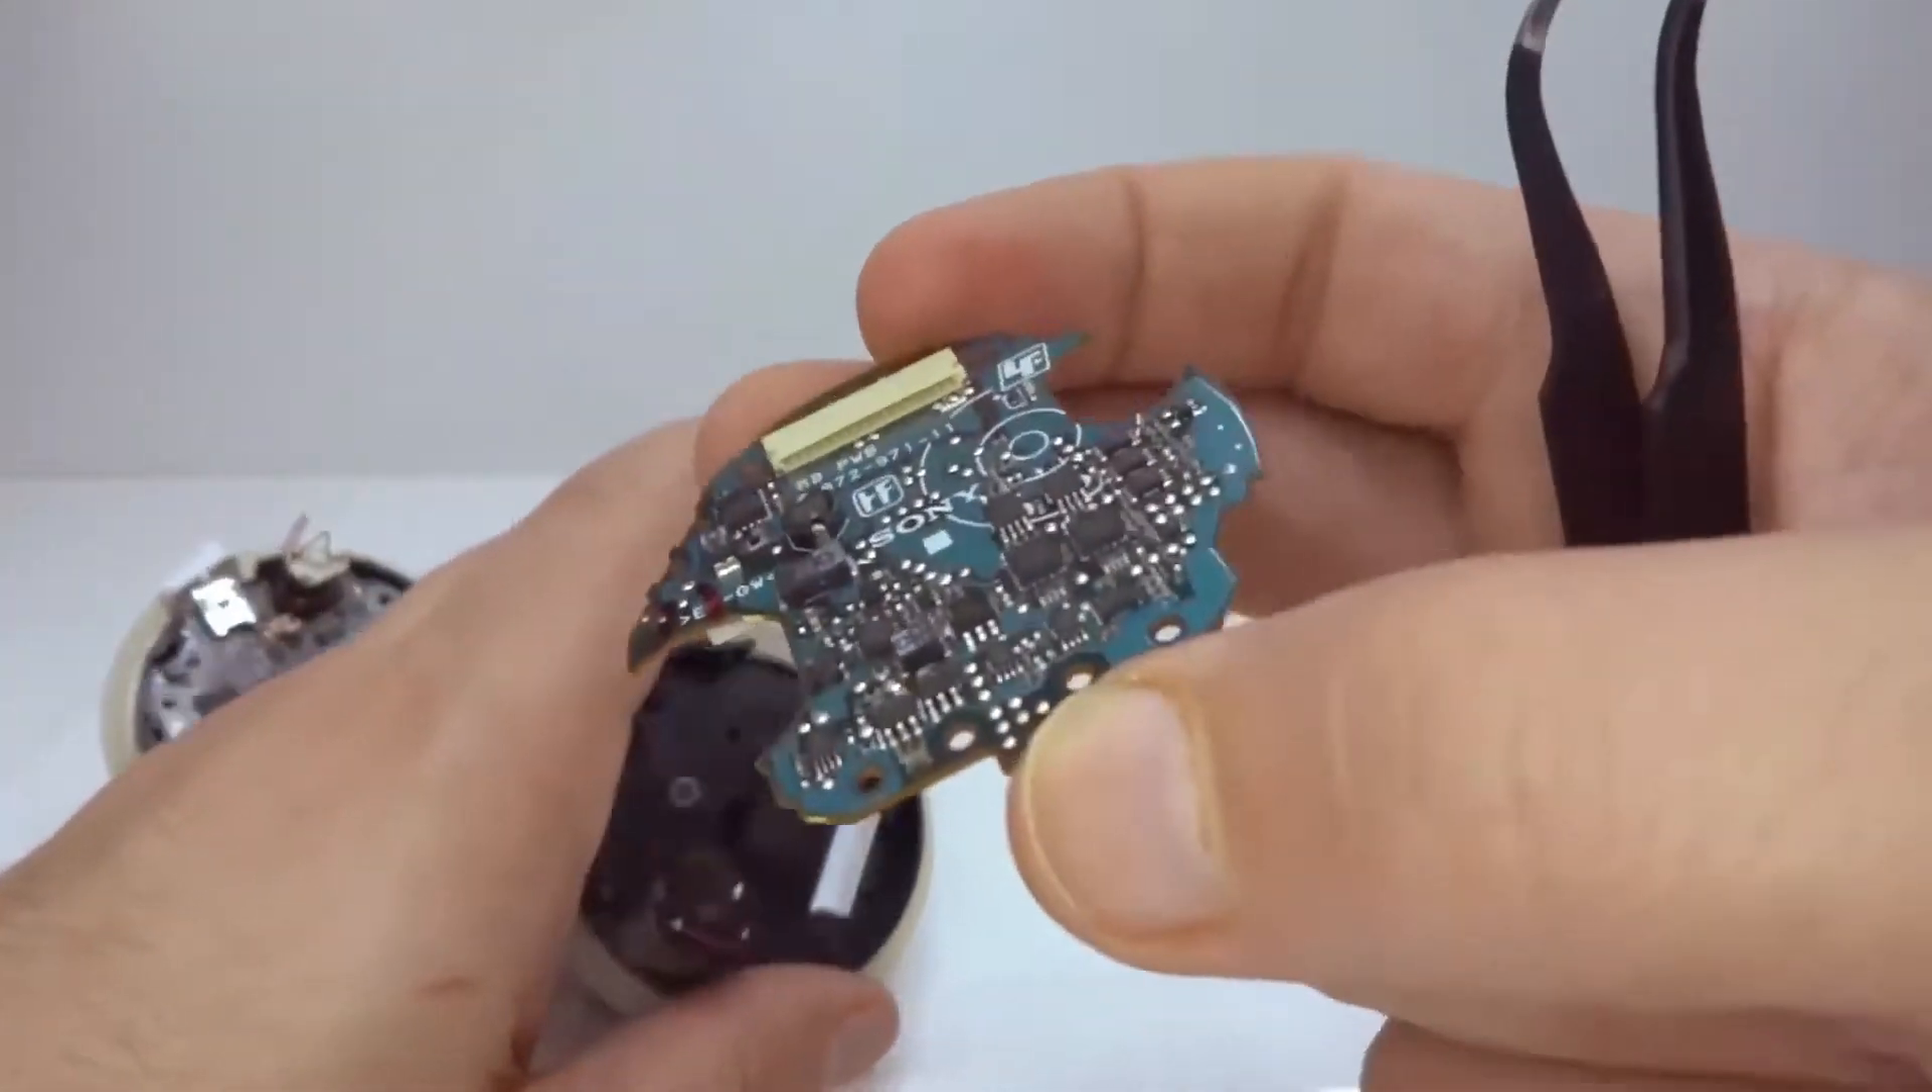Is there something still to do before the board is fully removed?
No.